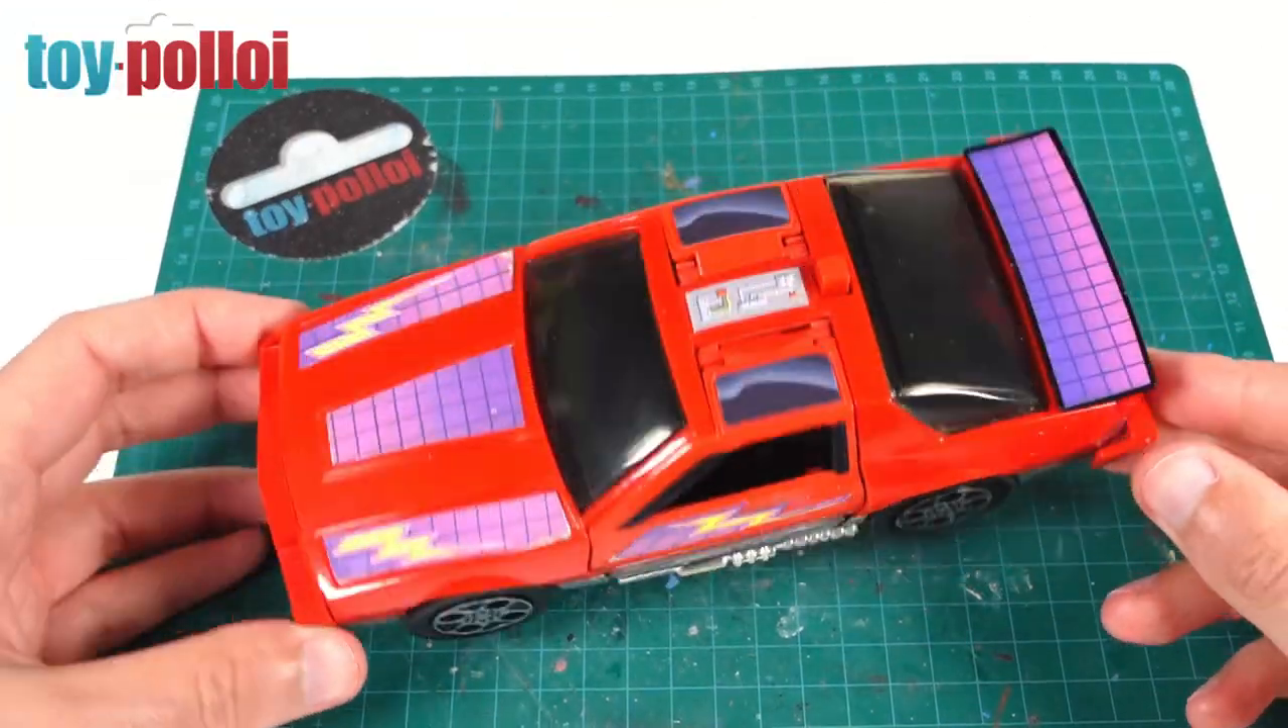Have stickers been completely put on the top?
Yes.